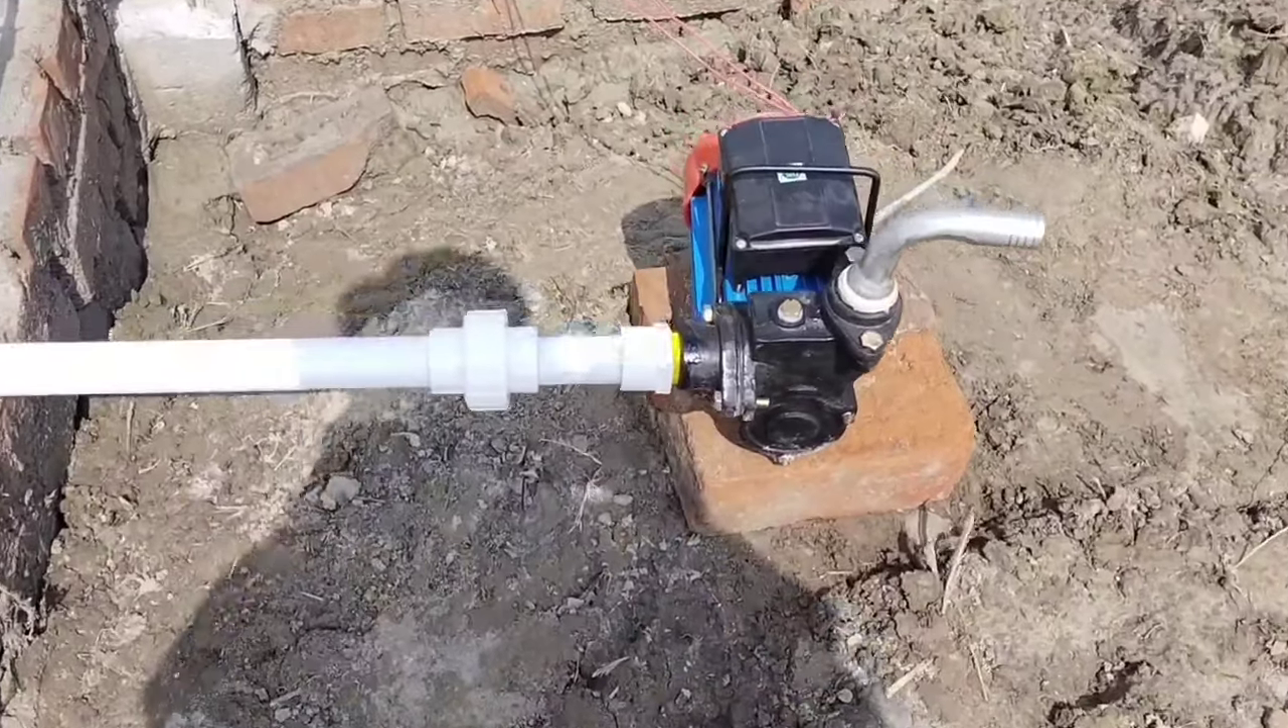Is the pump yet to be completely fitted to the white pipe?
No.